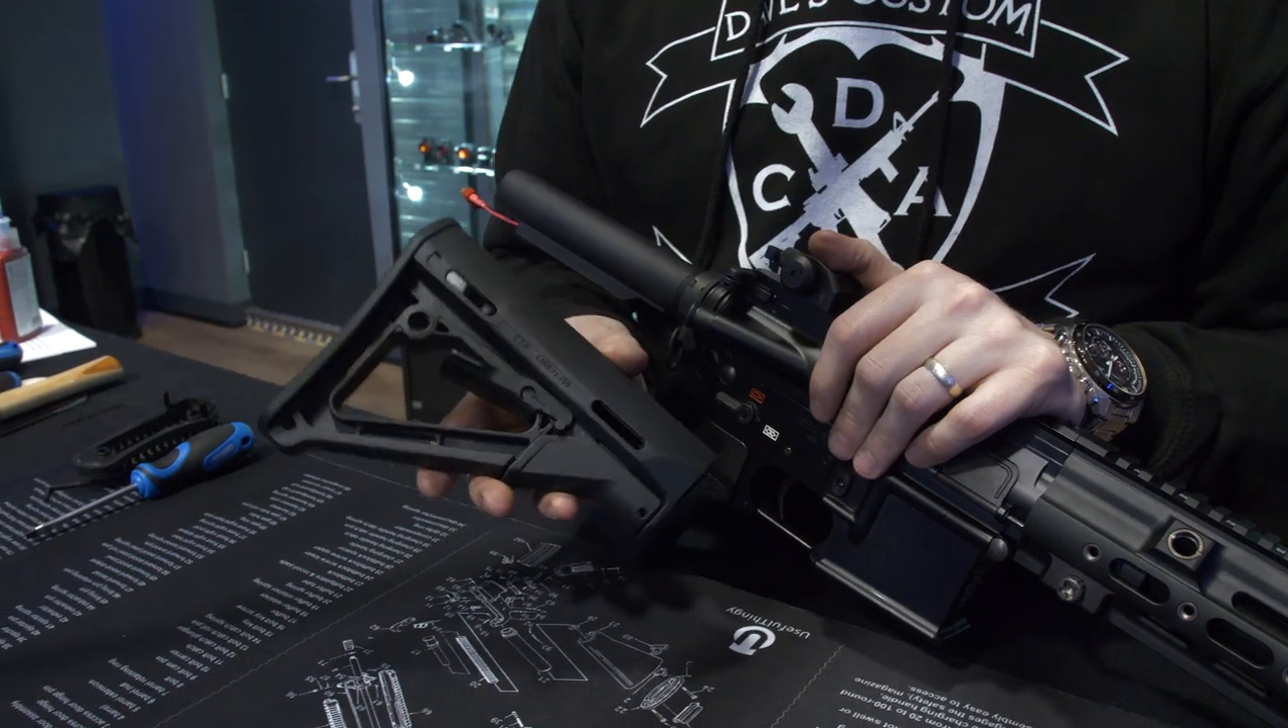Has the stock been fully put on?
No.